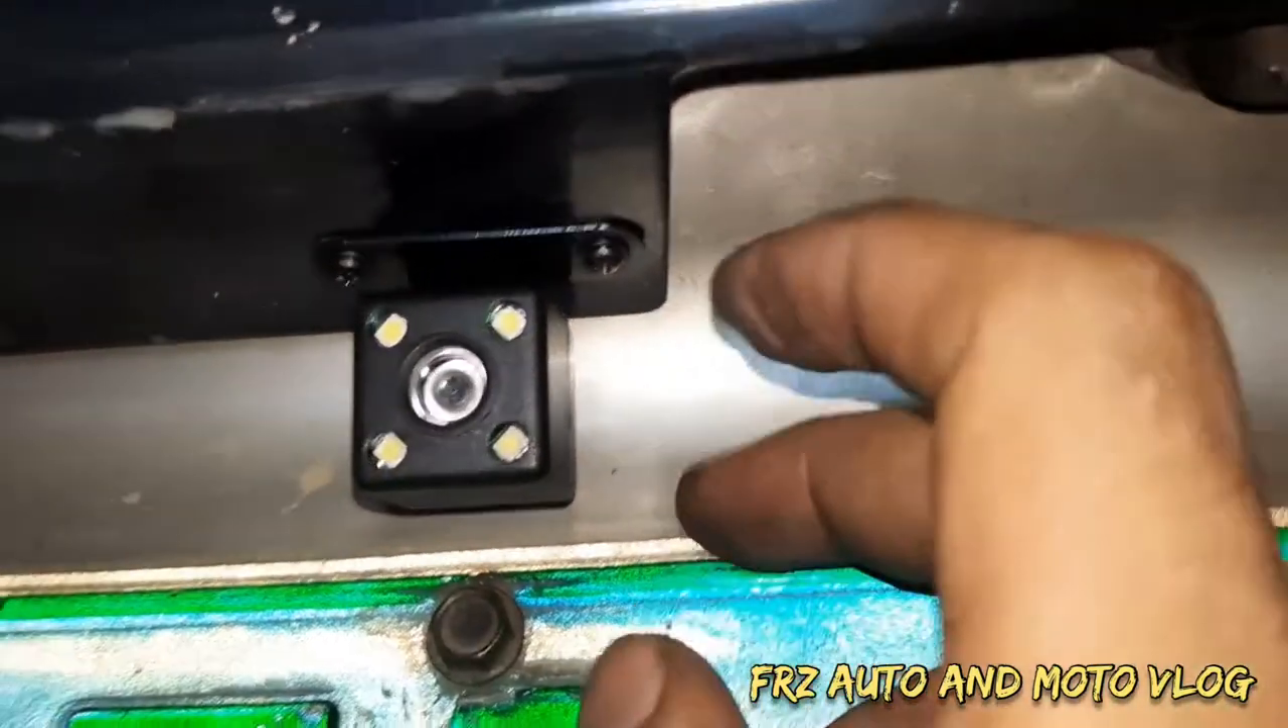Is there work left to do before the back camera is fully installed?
No.